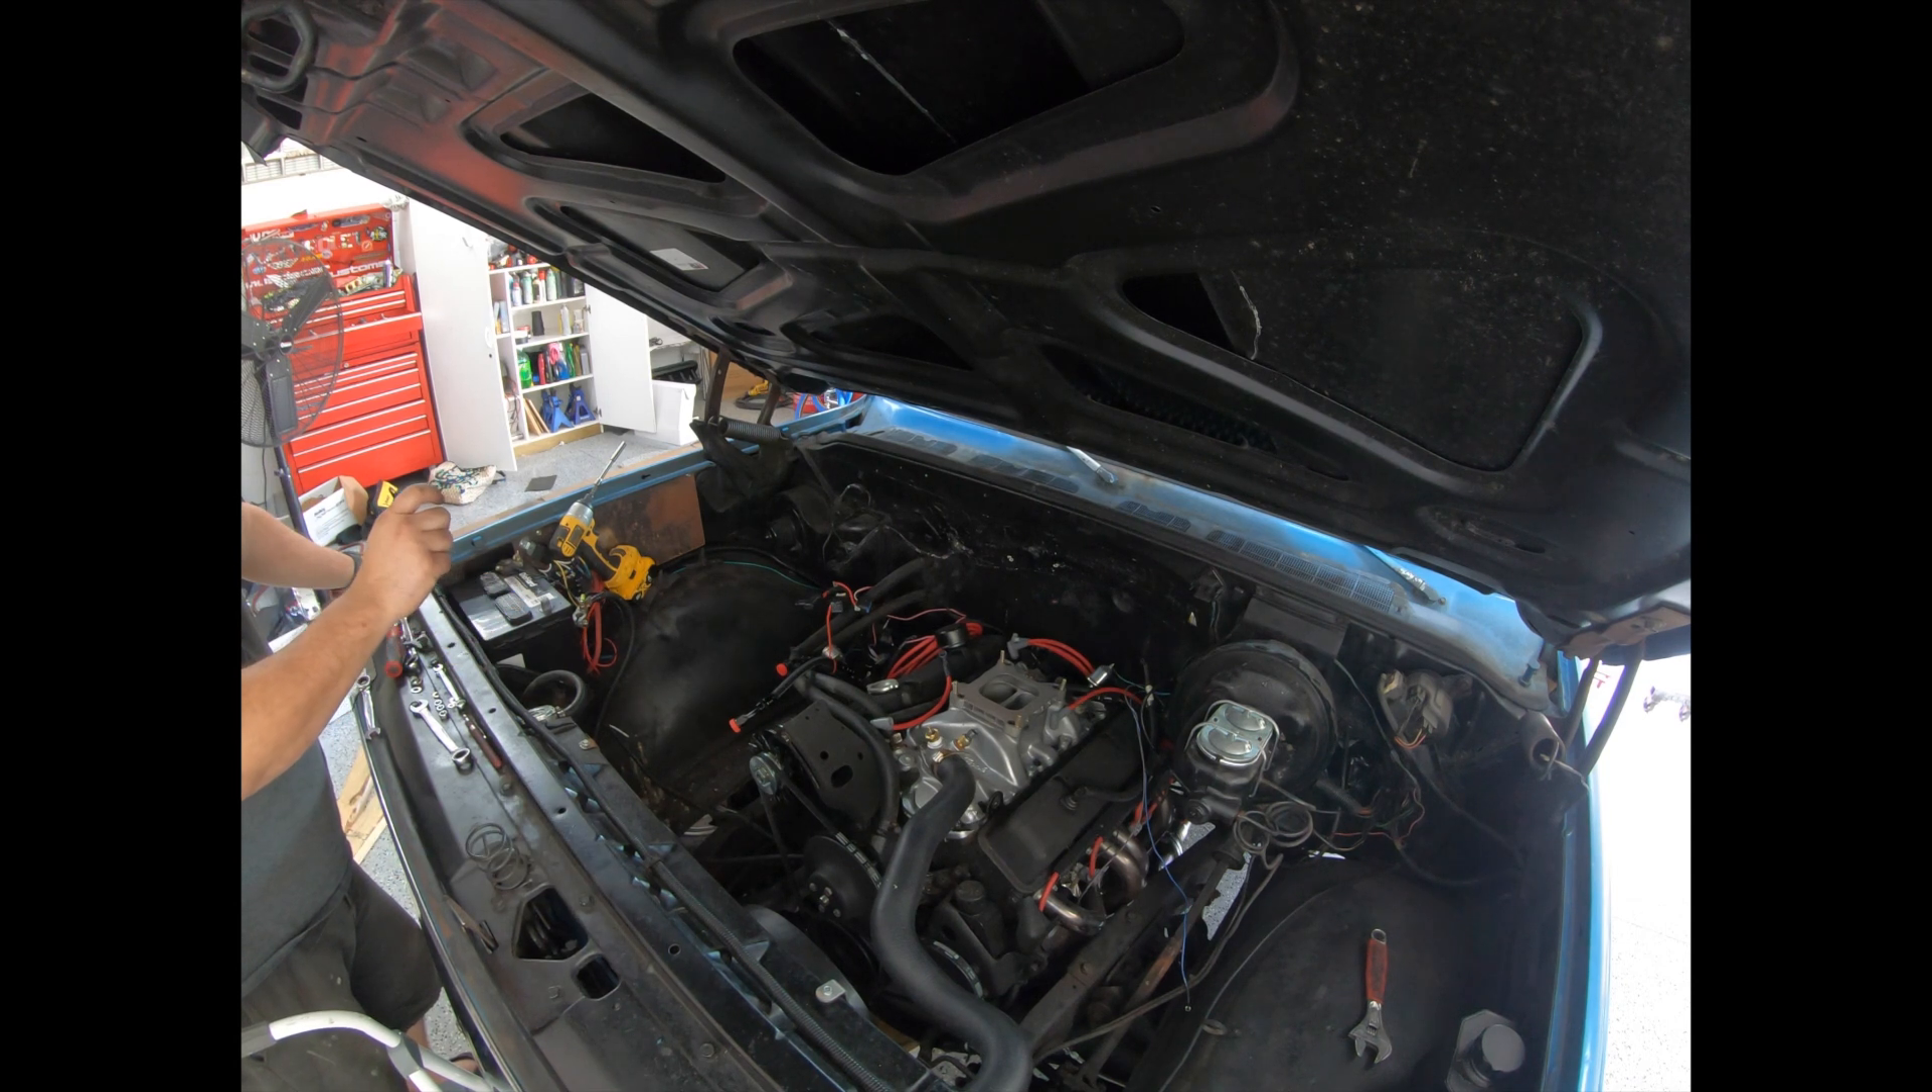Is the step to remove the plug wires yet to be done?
Yes.